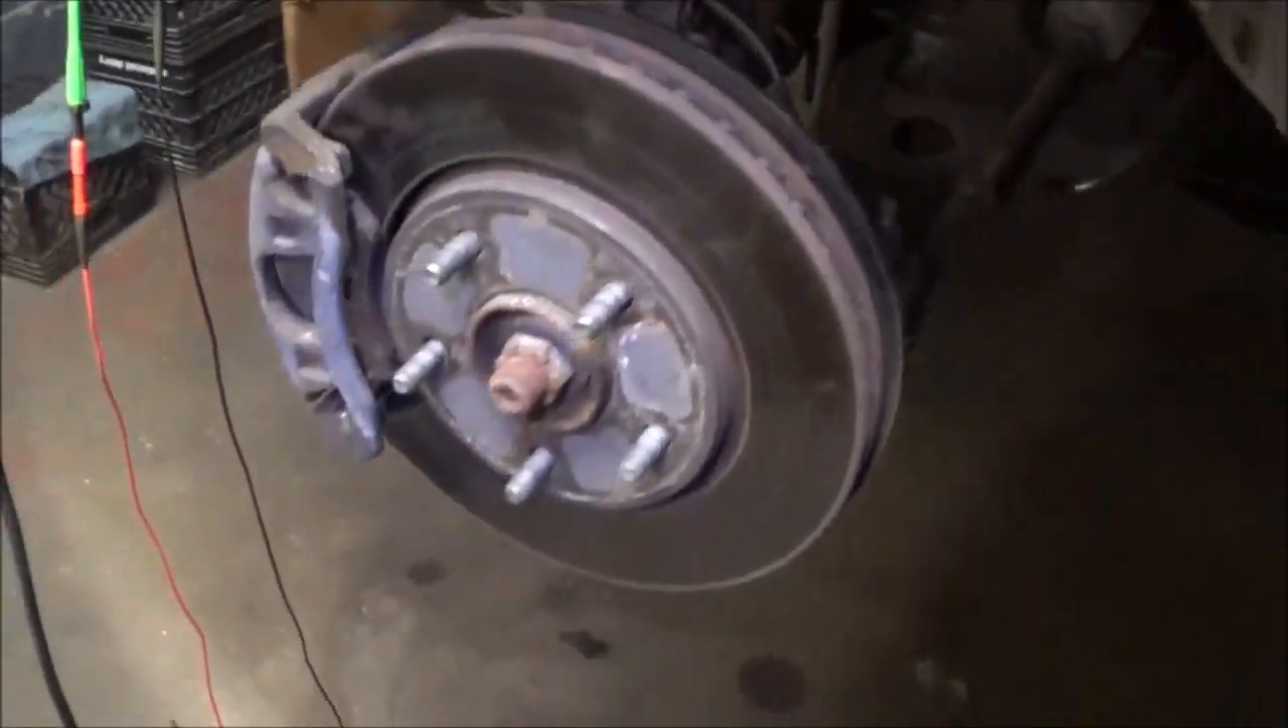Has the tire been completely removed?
Yes.